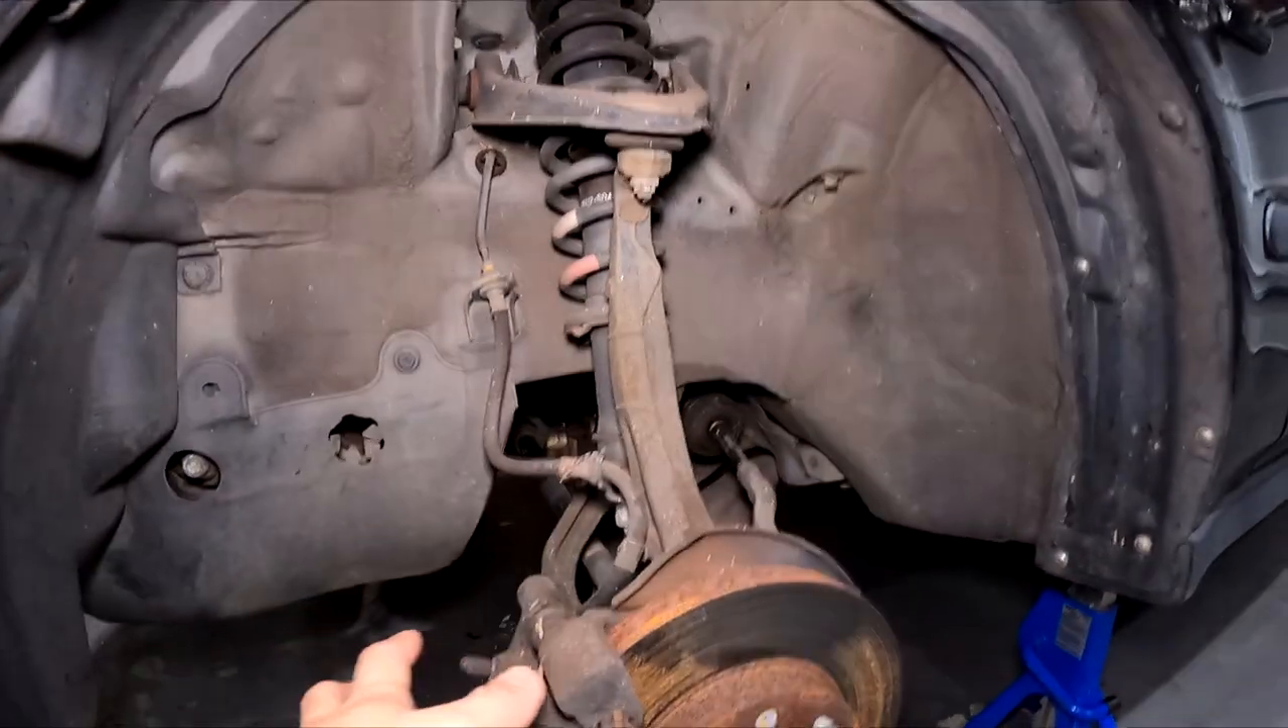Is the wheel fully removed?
Yes.